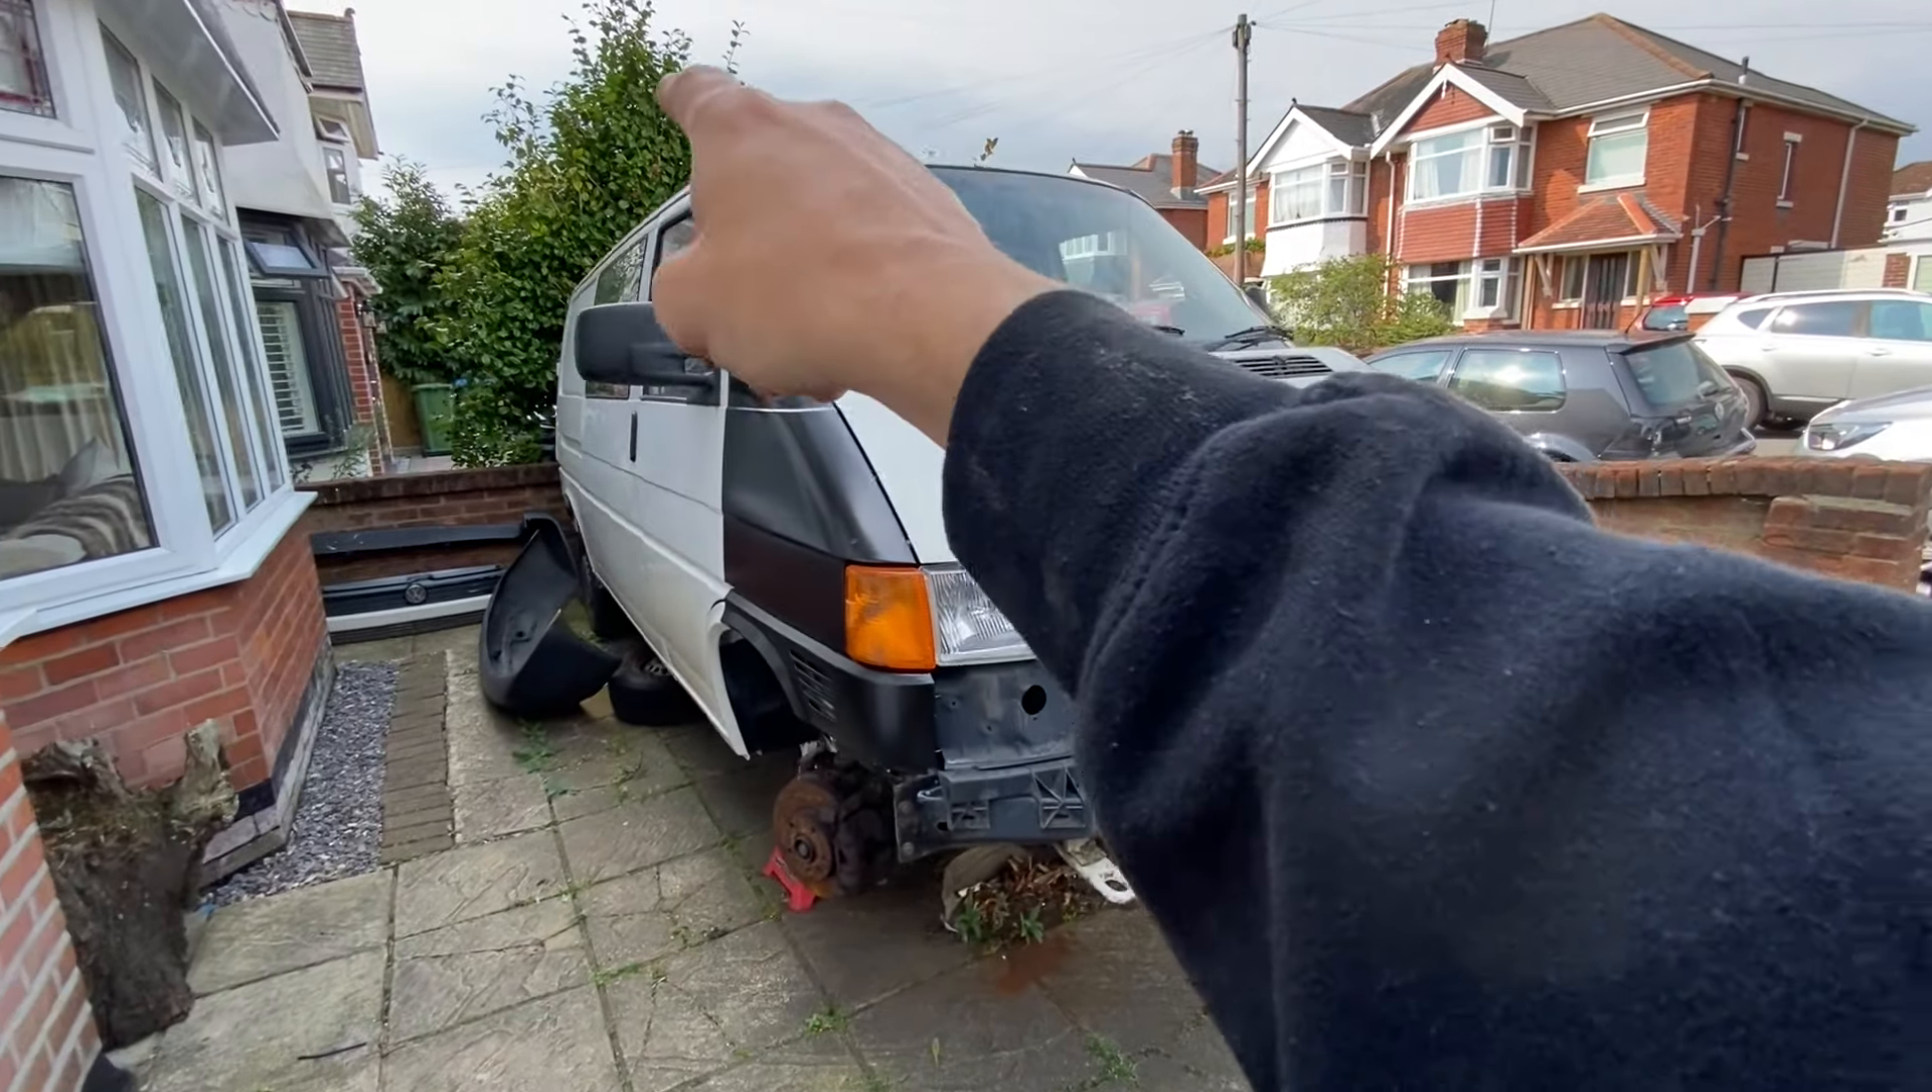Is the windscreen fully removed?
No.